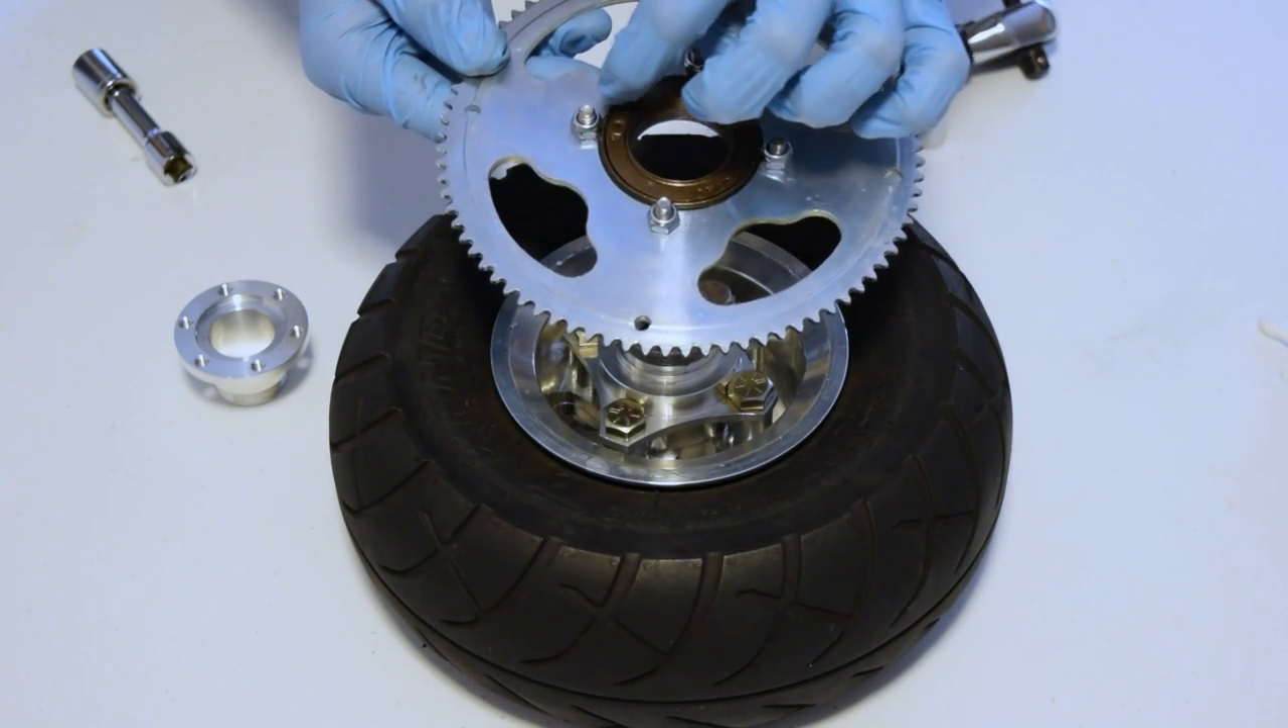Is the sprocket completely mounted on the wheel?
No.